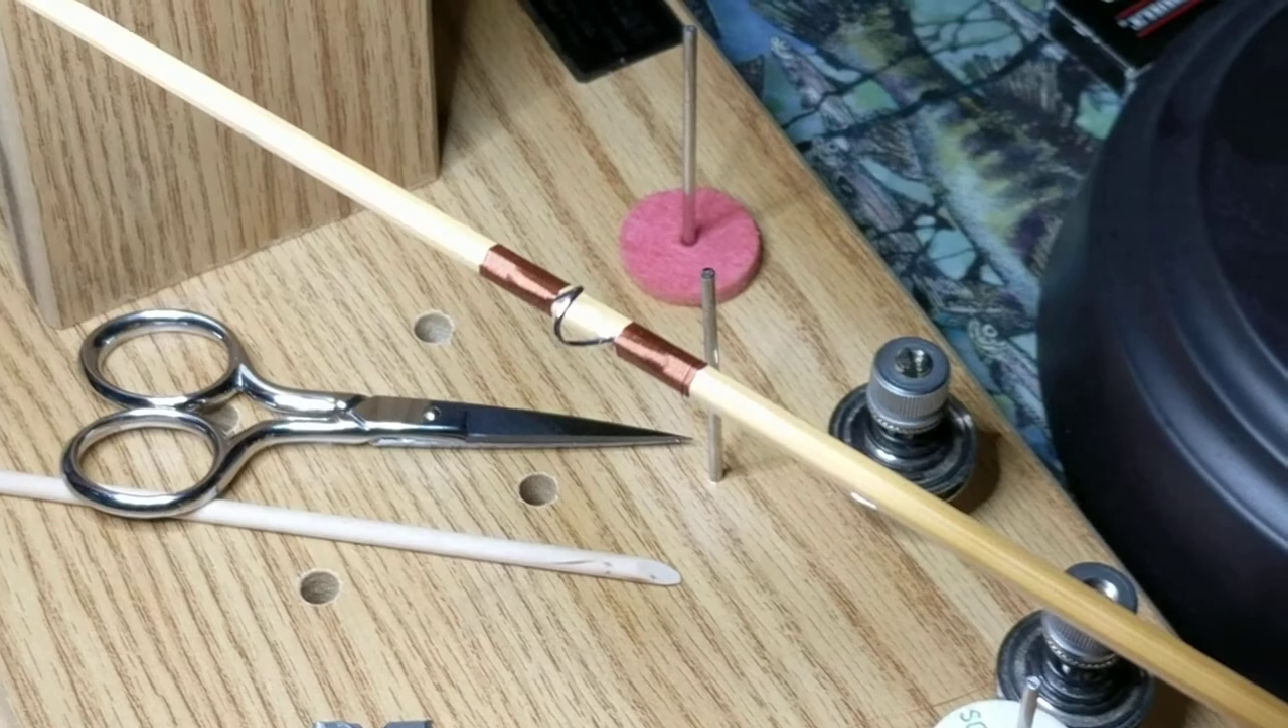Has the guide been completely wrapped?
Yes.